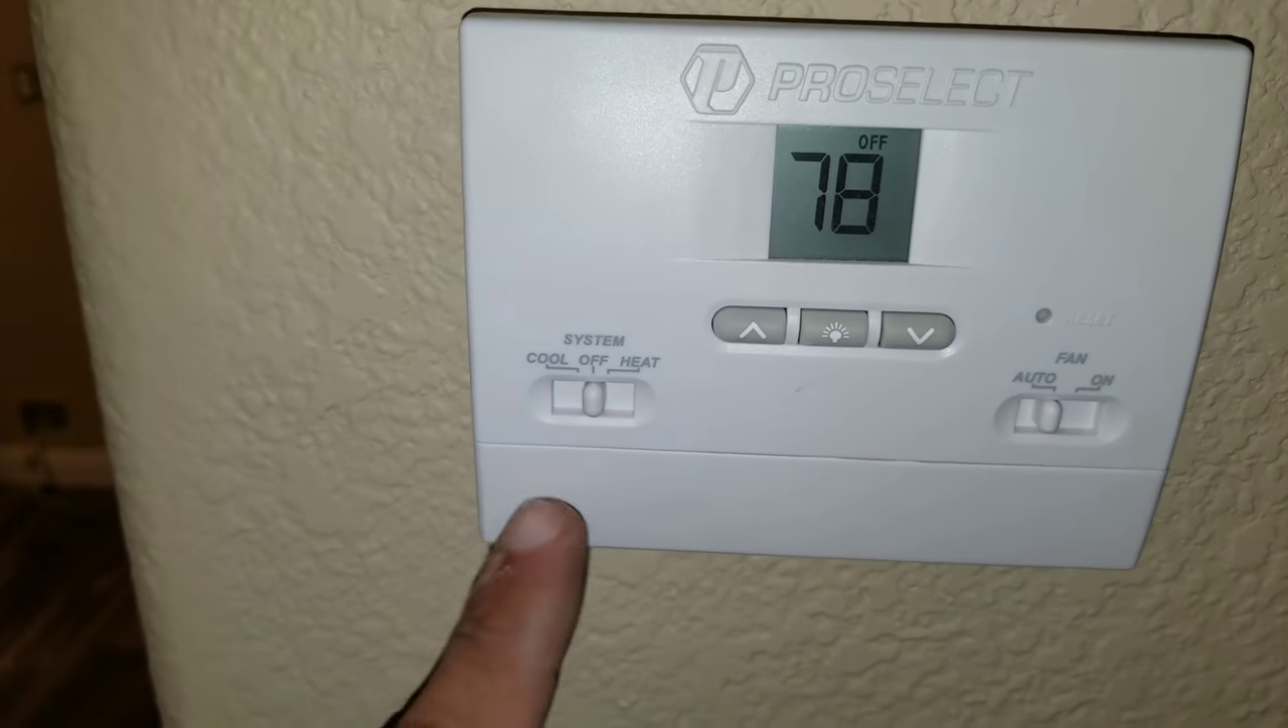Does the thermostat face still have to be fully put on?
No.